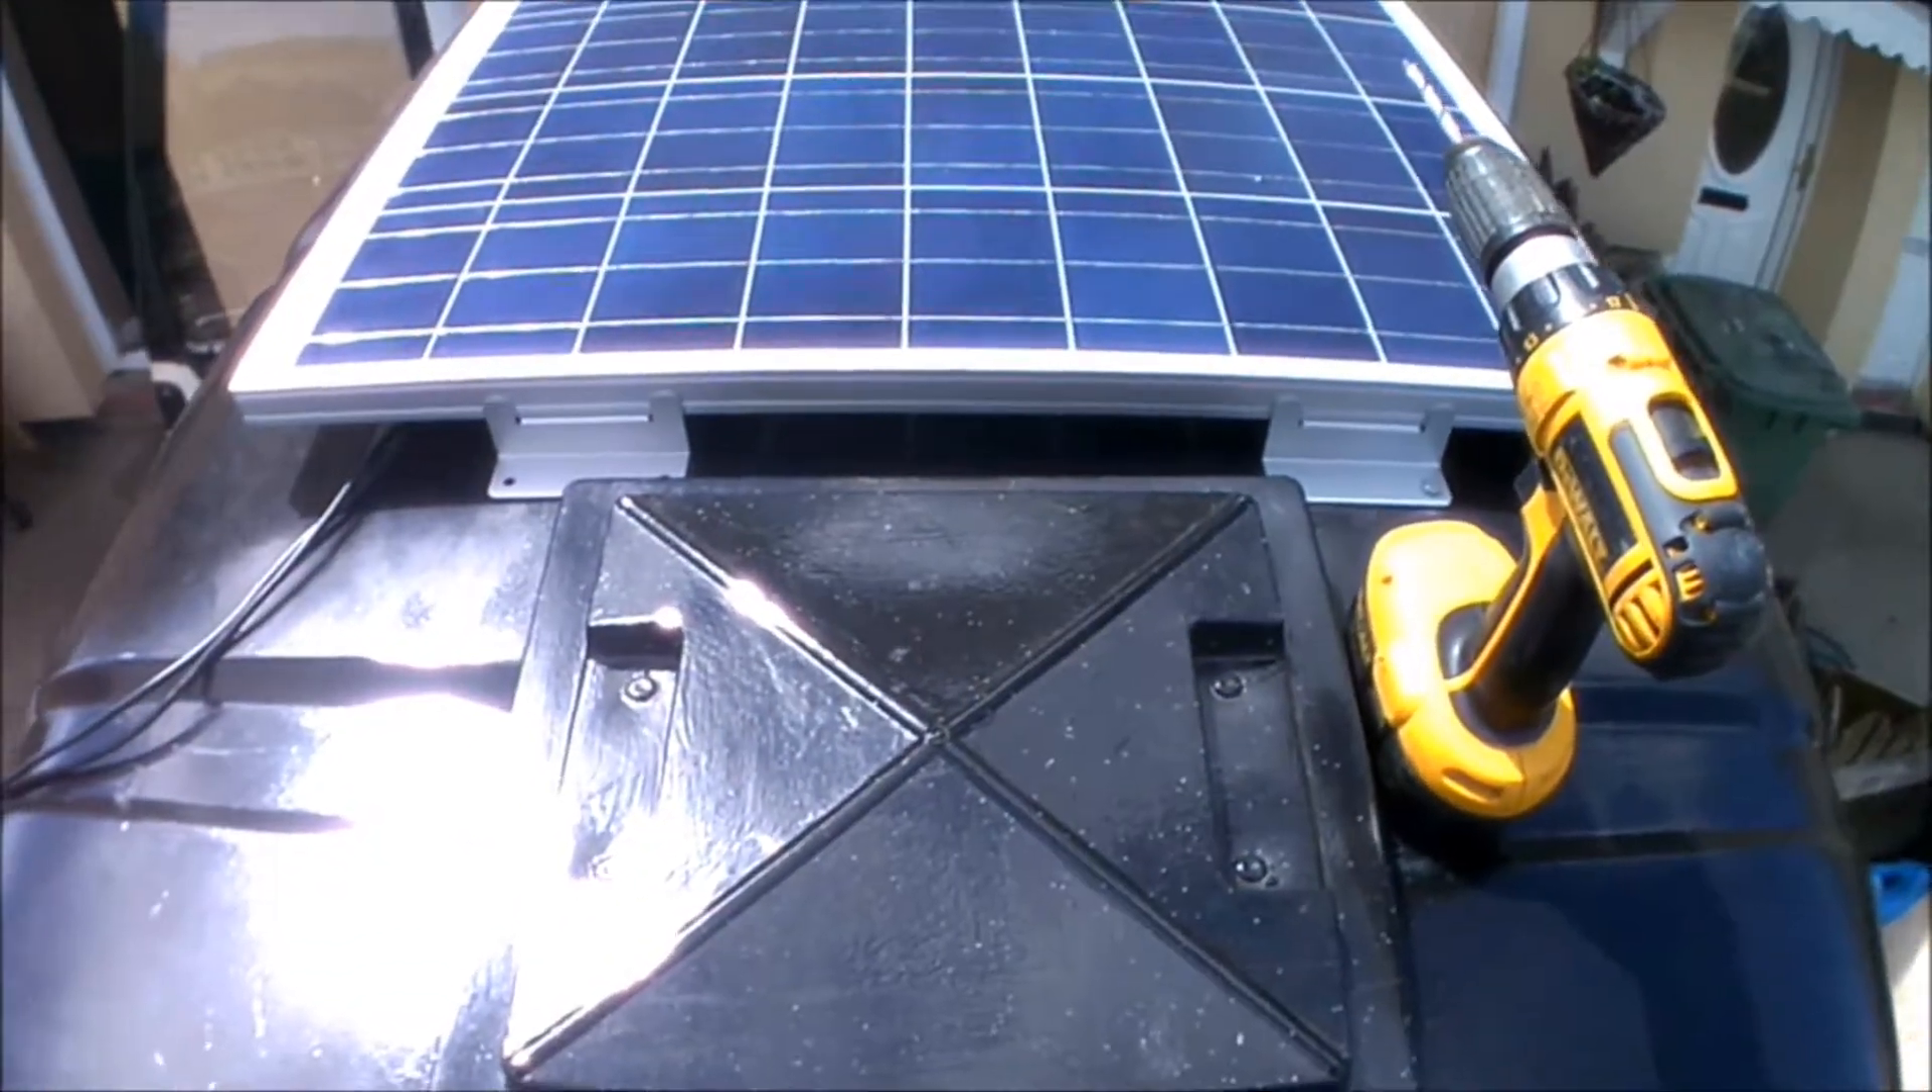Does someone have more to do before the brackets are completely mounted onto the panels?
No.